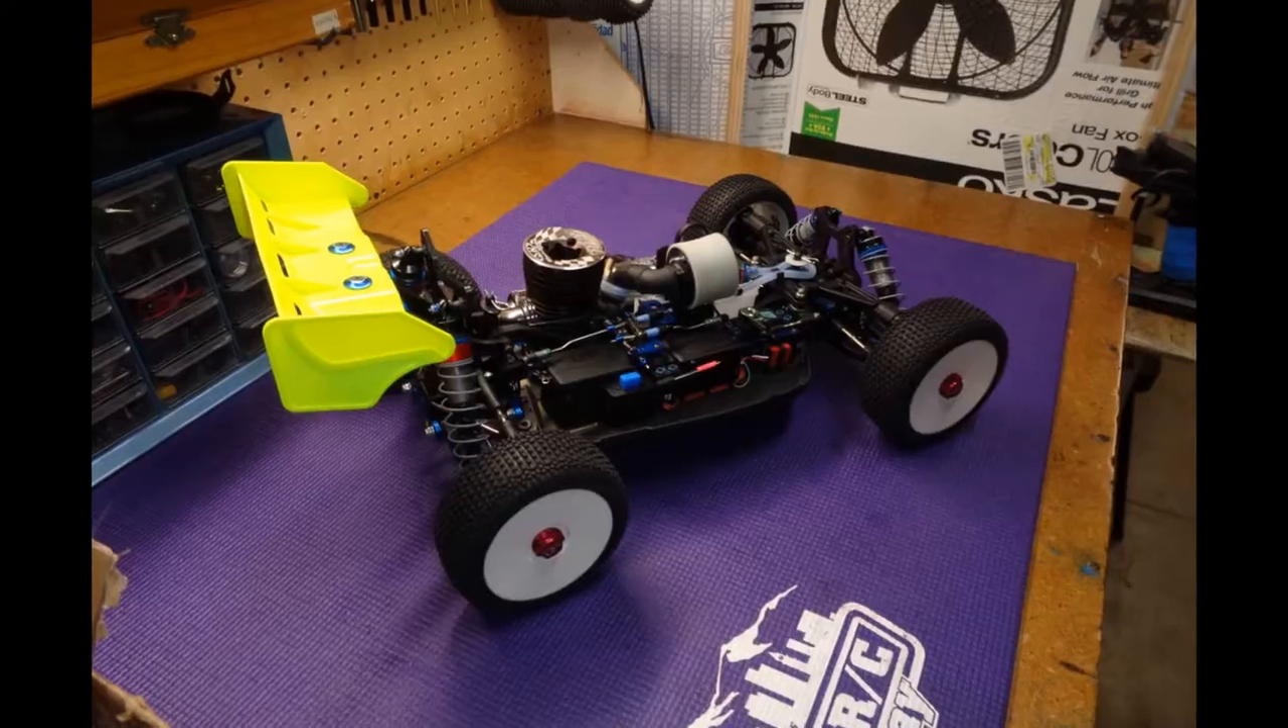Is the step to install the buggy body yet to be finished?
Yes.